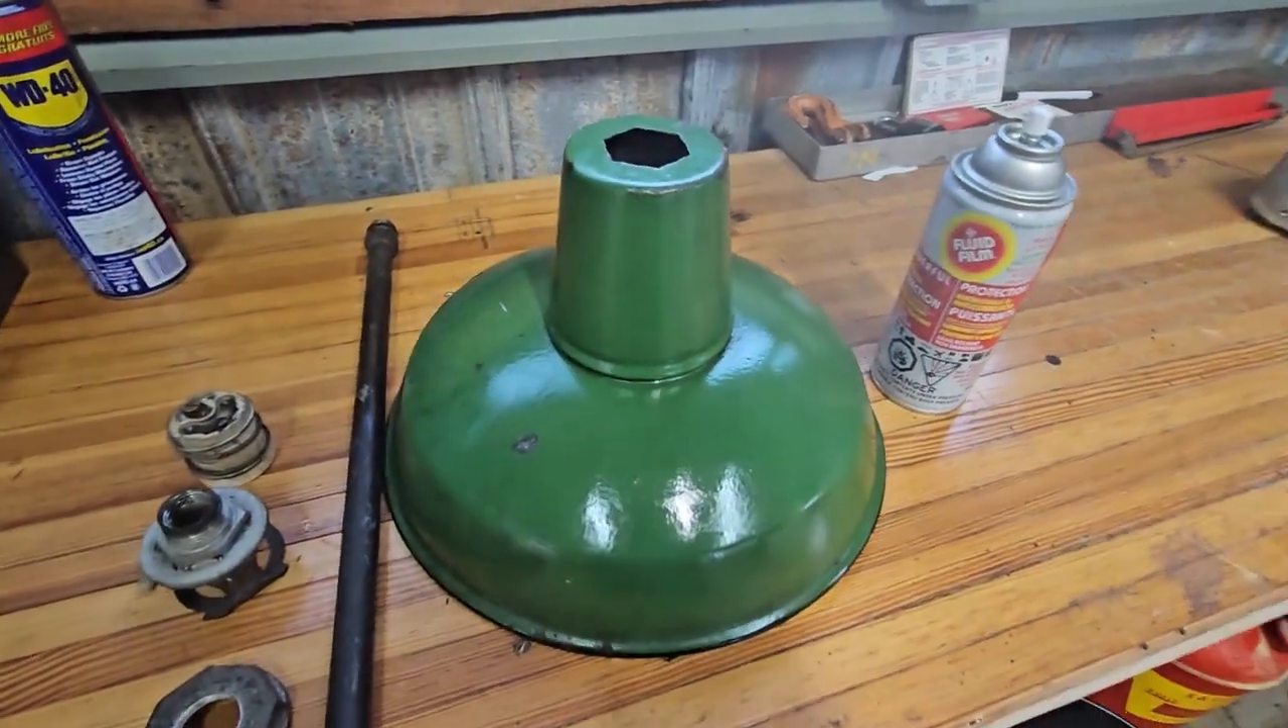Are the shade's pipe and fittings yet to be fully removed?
No.